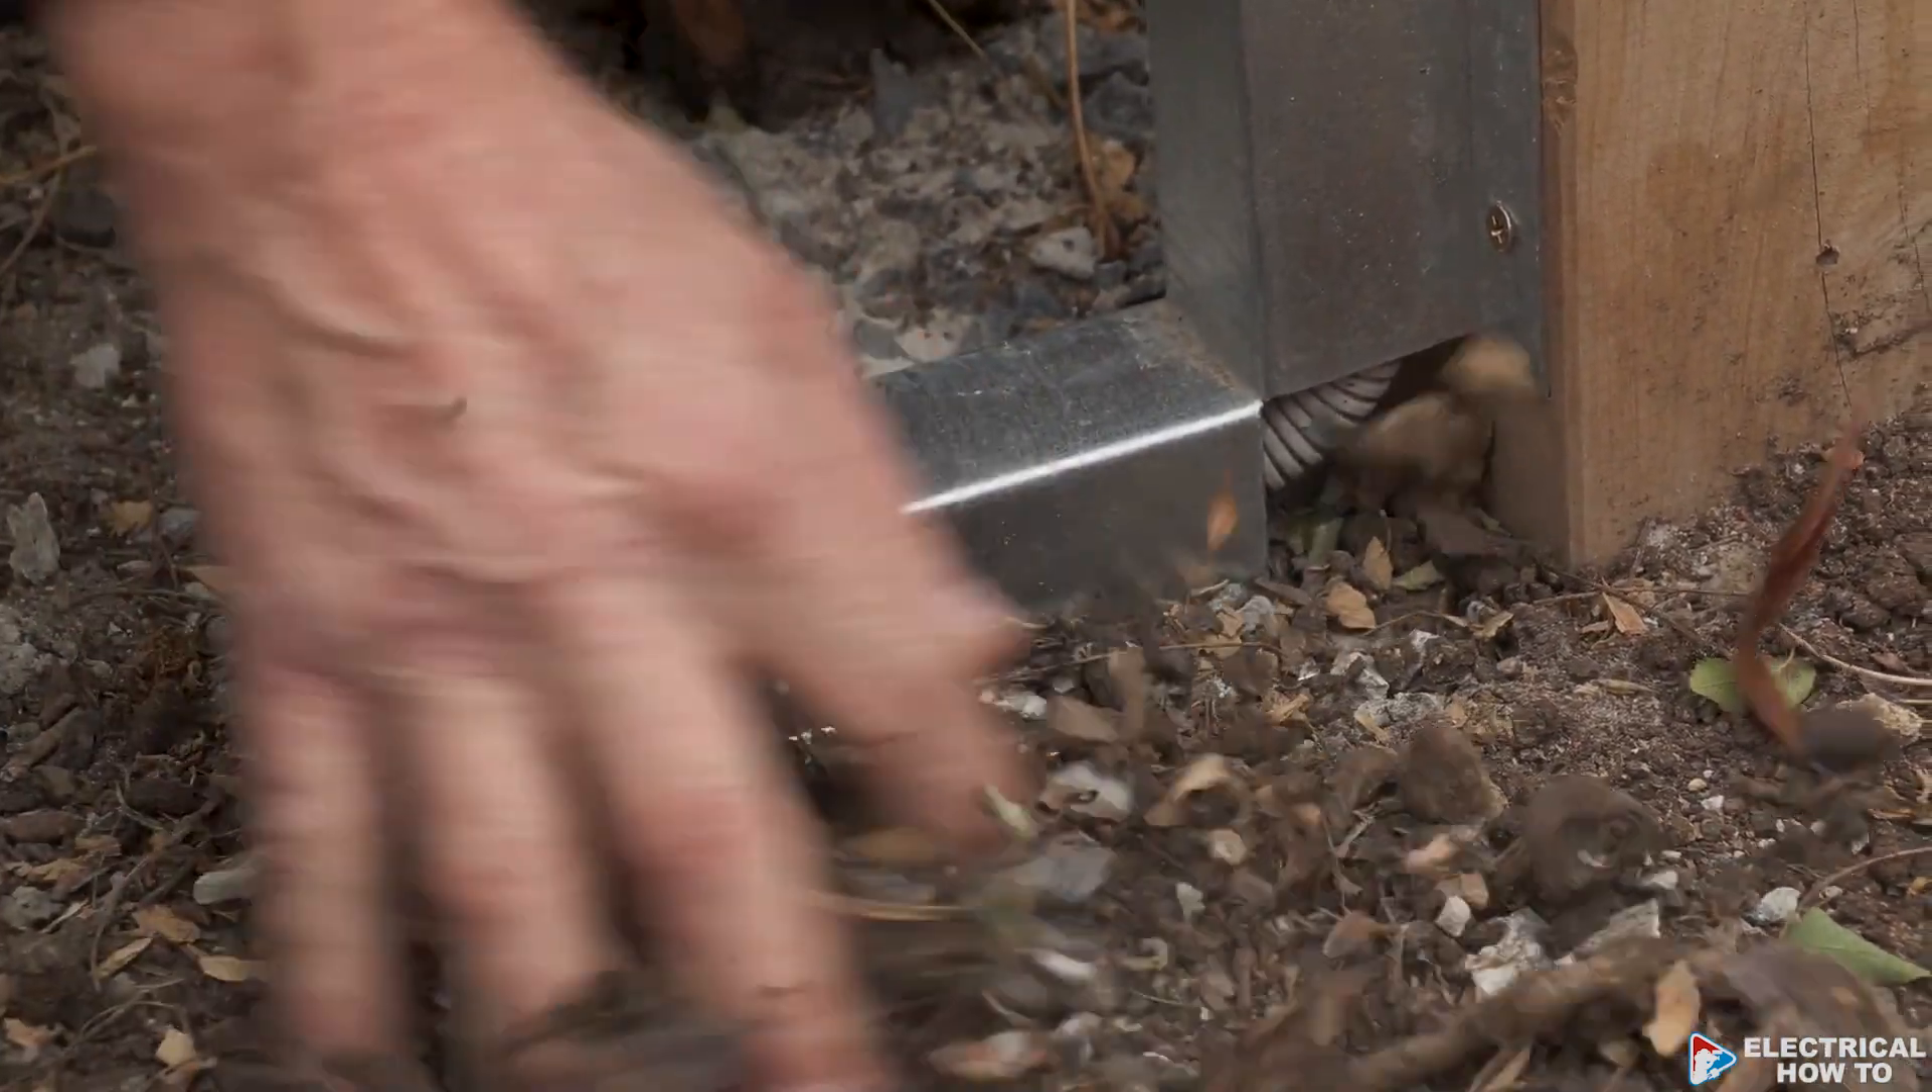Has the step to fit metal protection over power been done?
Yes.